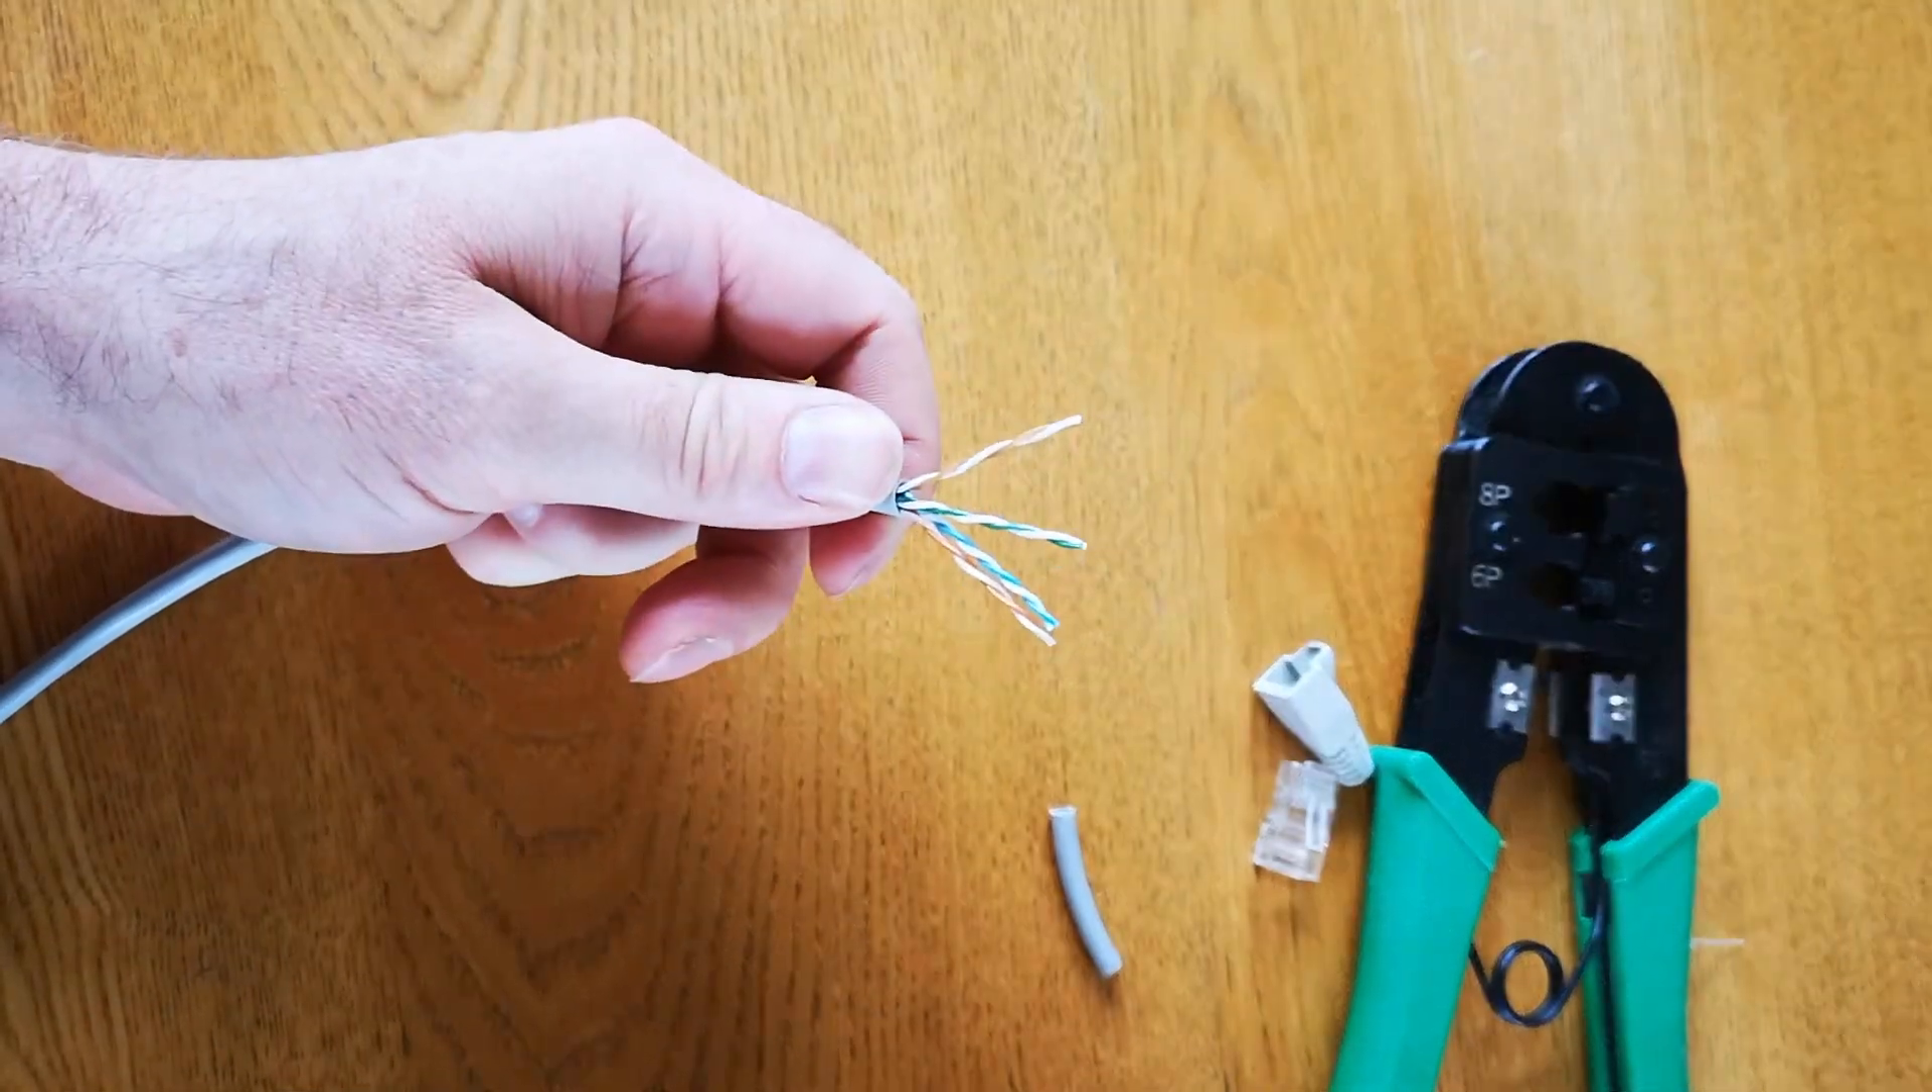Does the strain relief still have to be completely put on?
Yes.